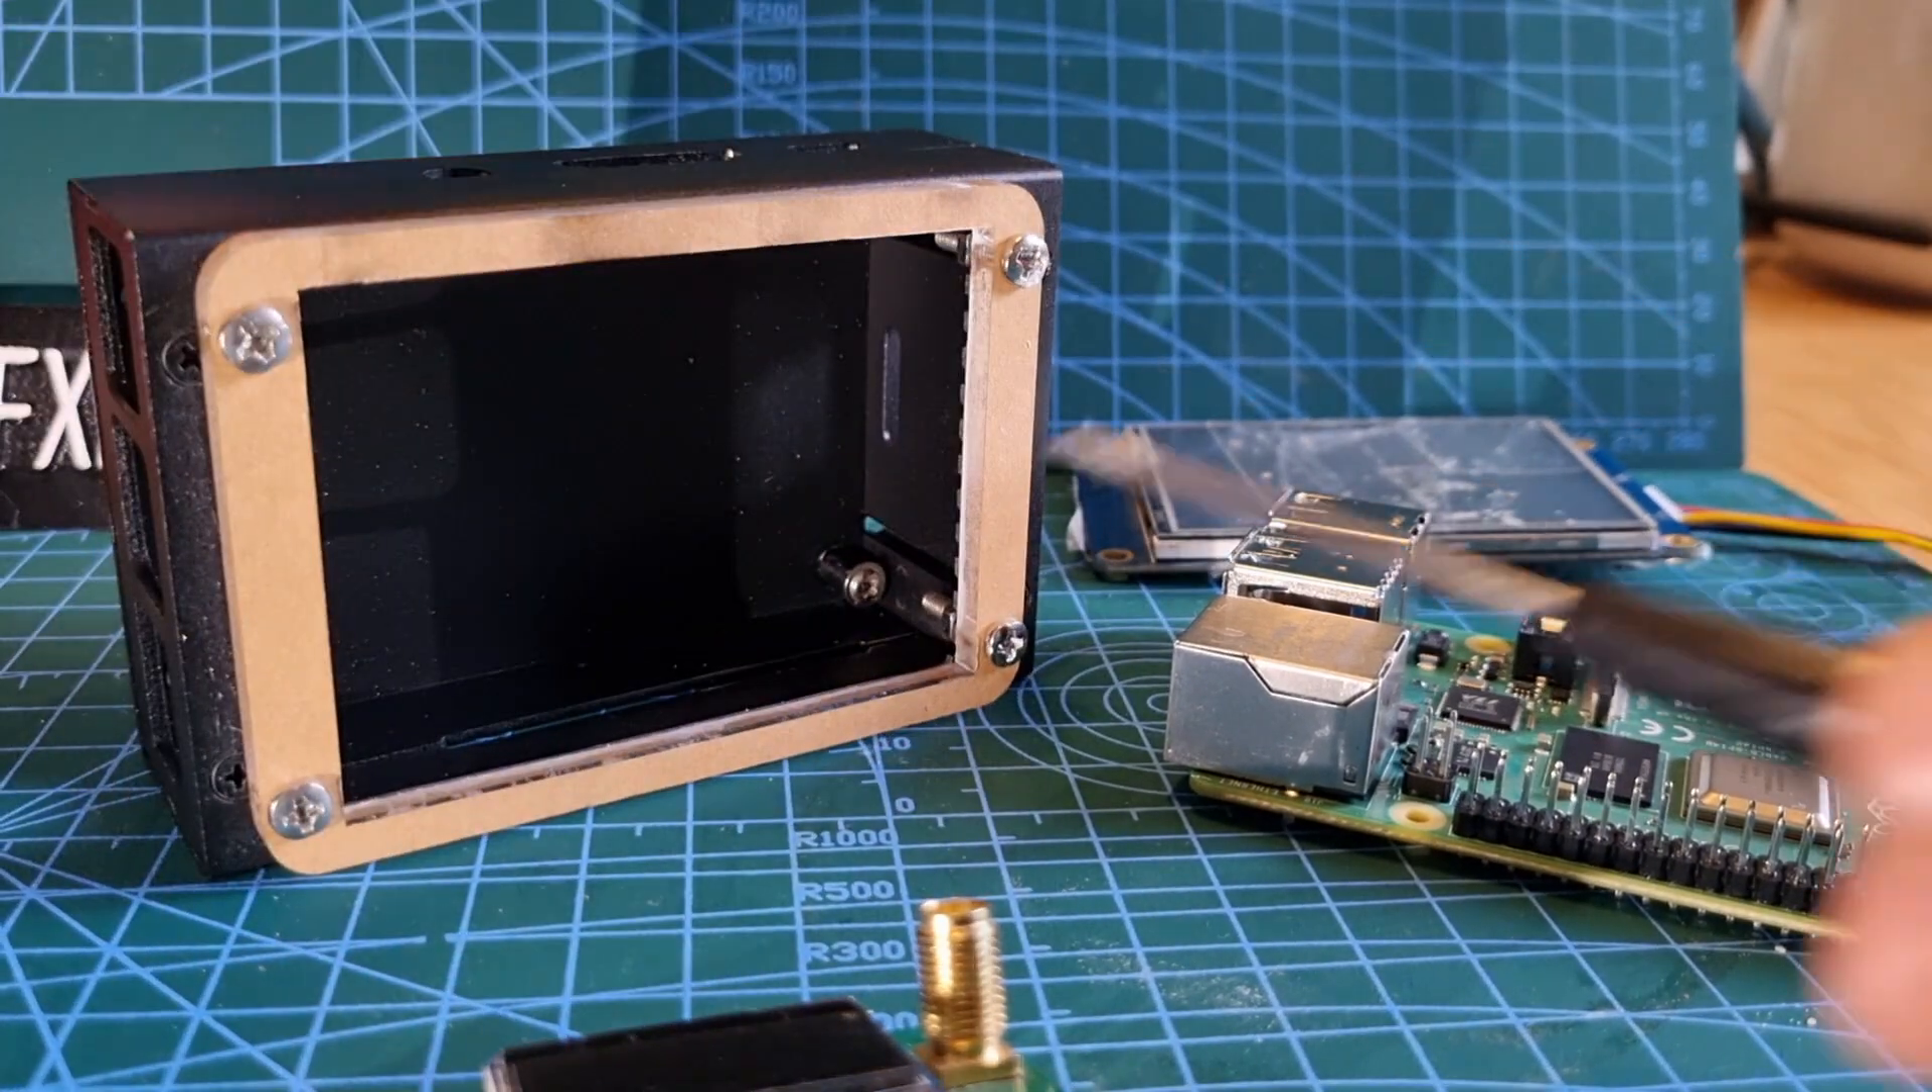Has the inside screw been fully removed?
No.